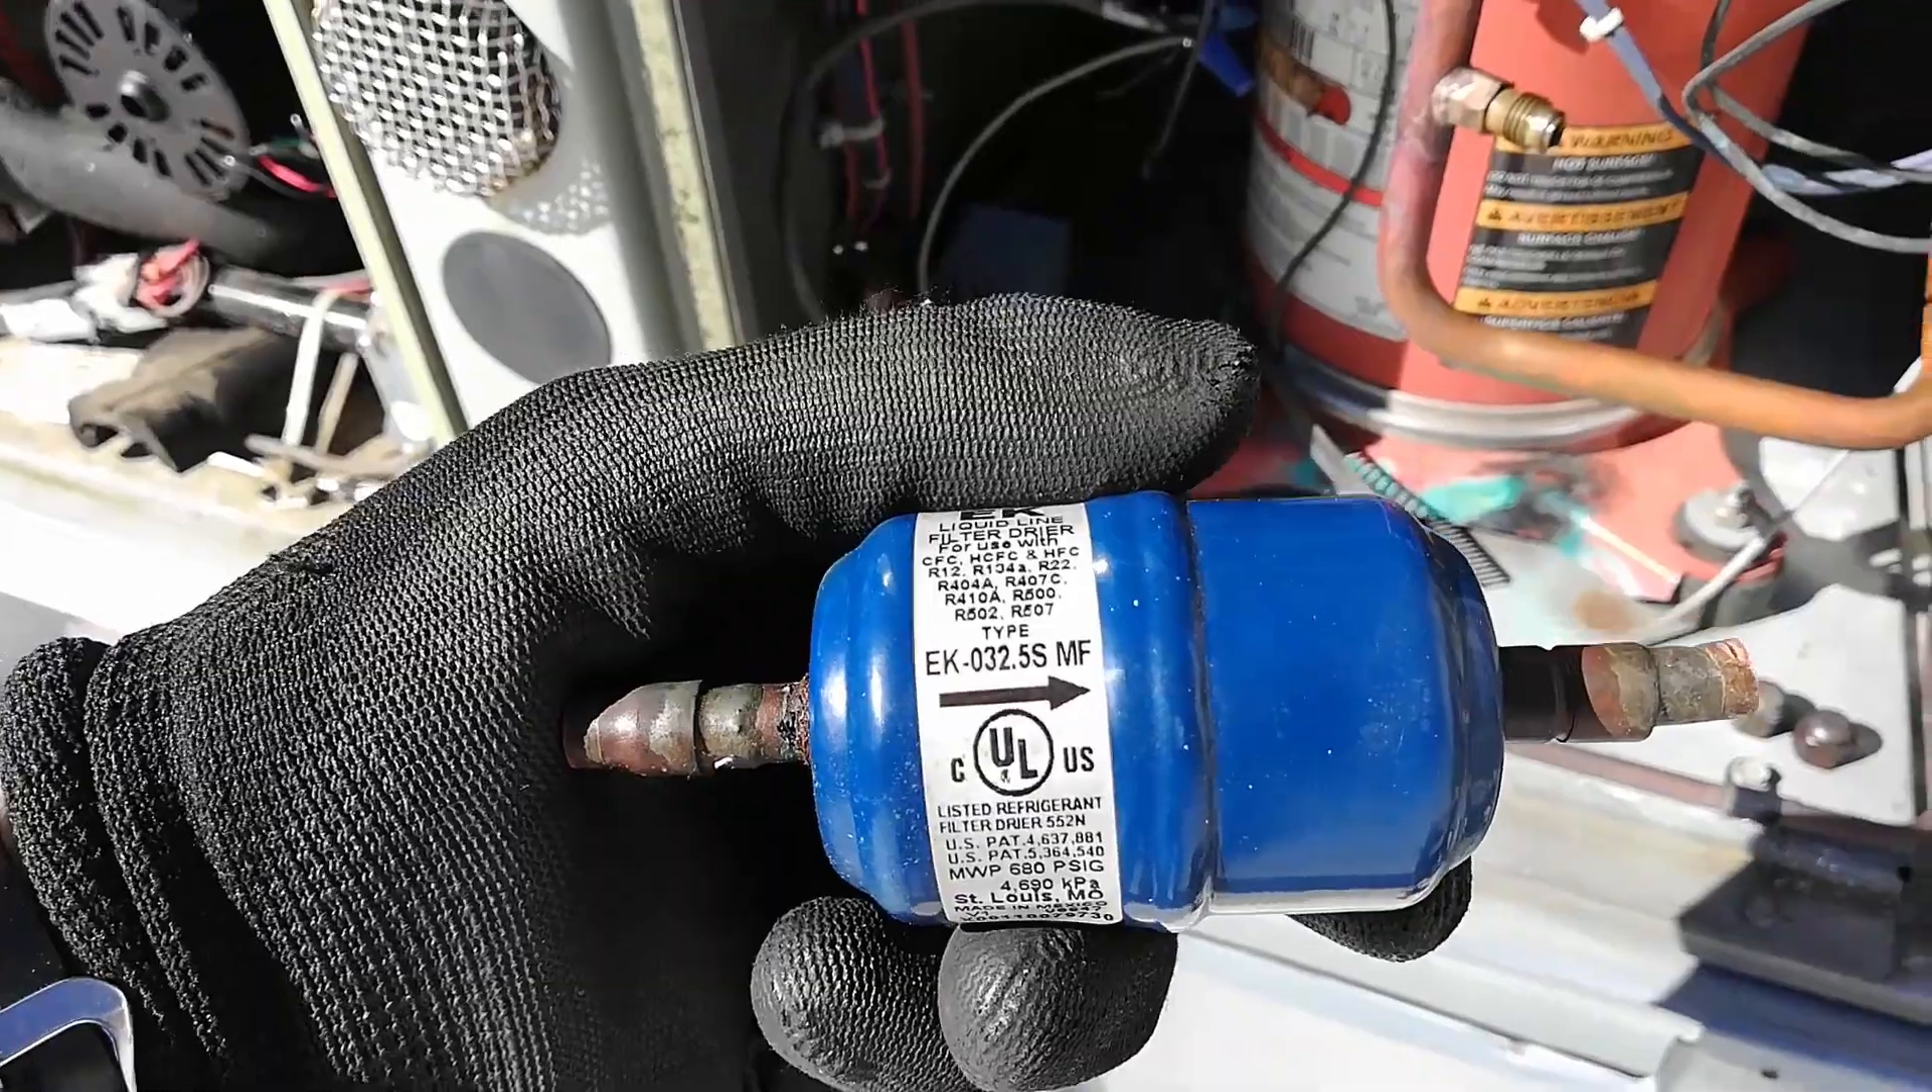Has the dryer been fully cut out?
Yes.